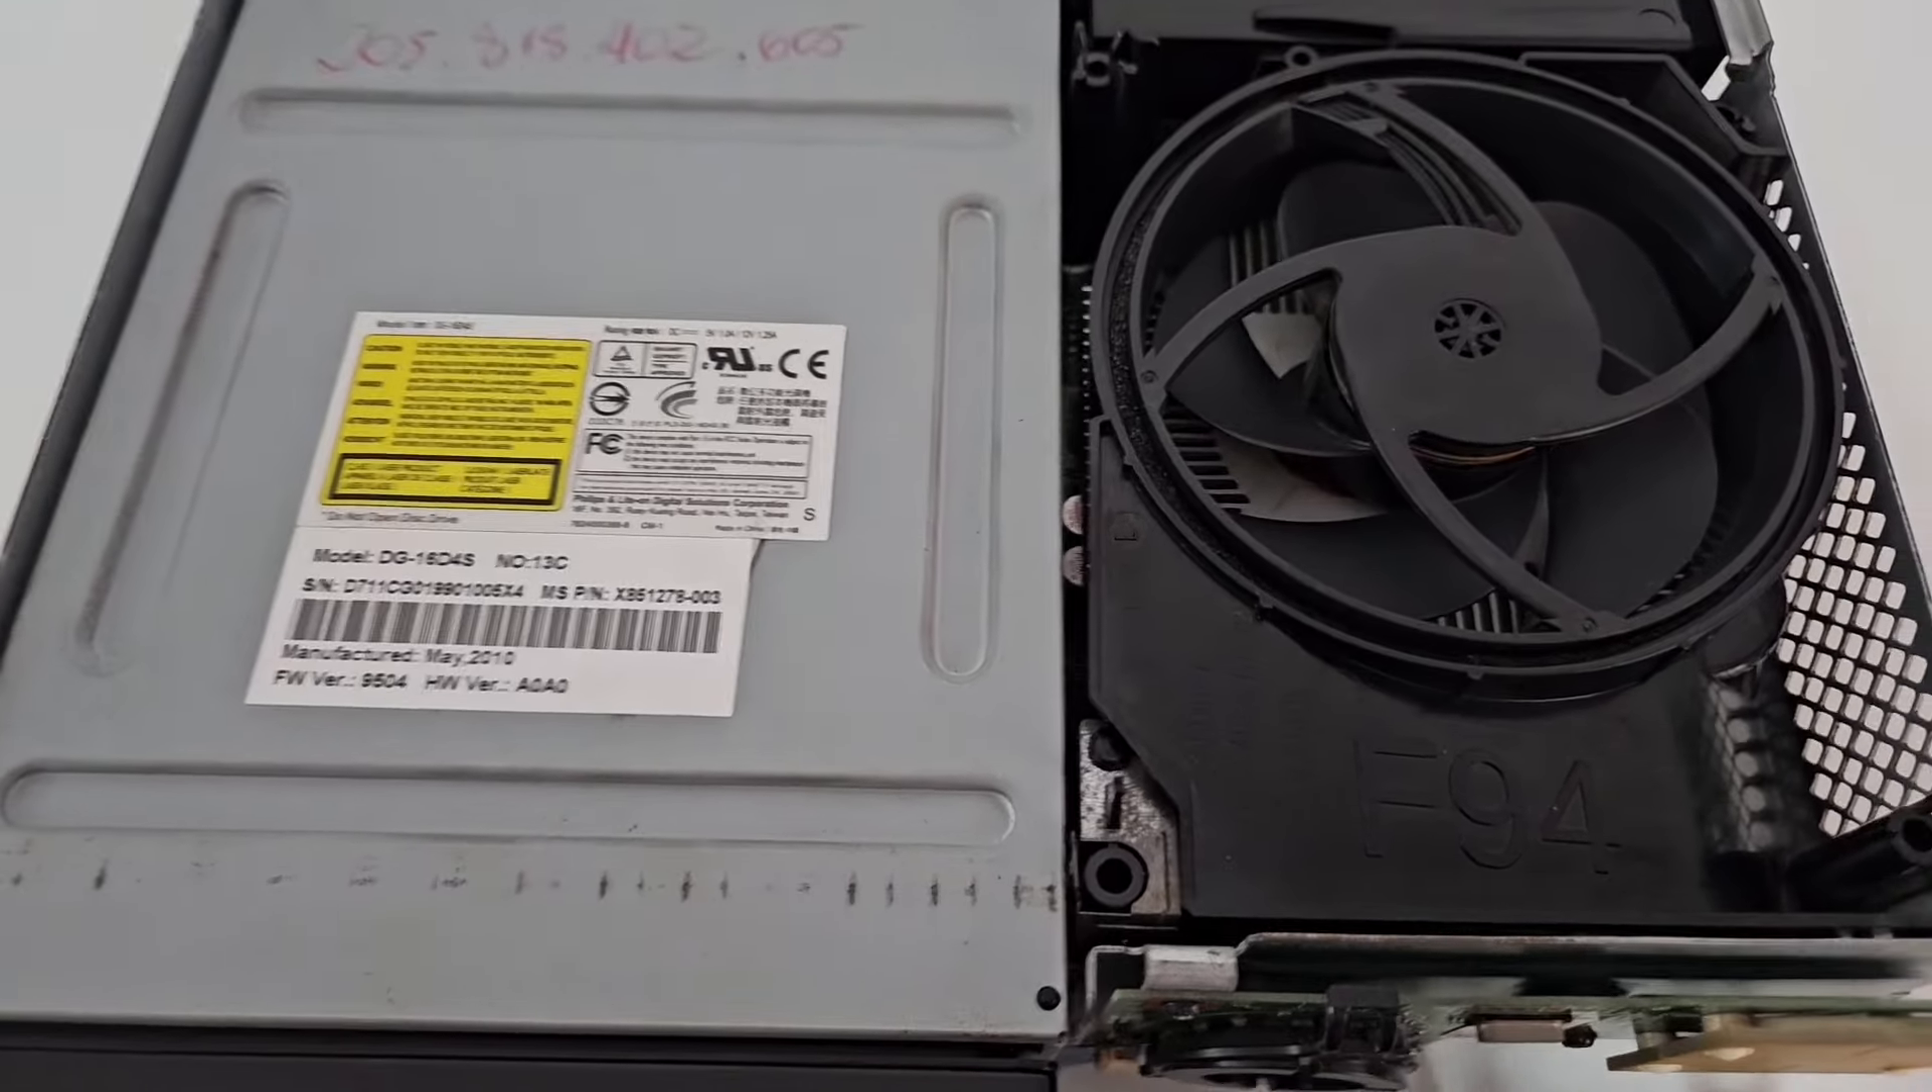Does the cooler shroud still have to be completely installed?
No.